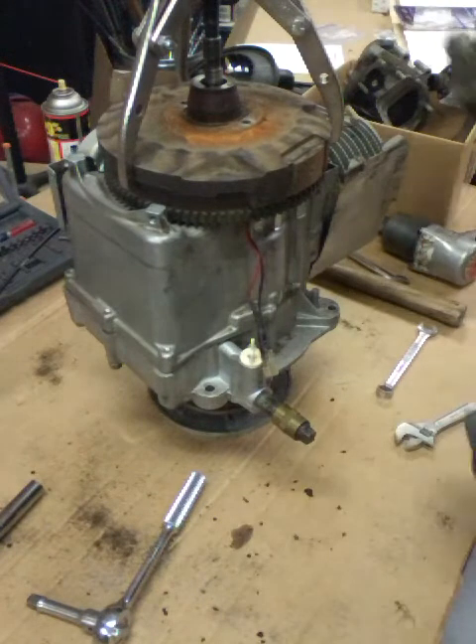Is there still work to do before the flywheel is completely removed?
Yes.